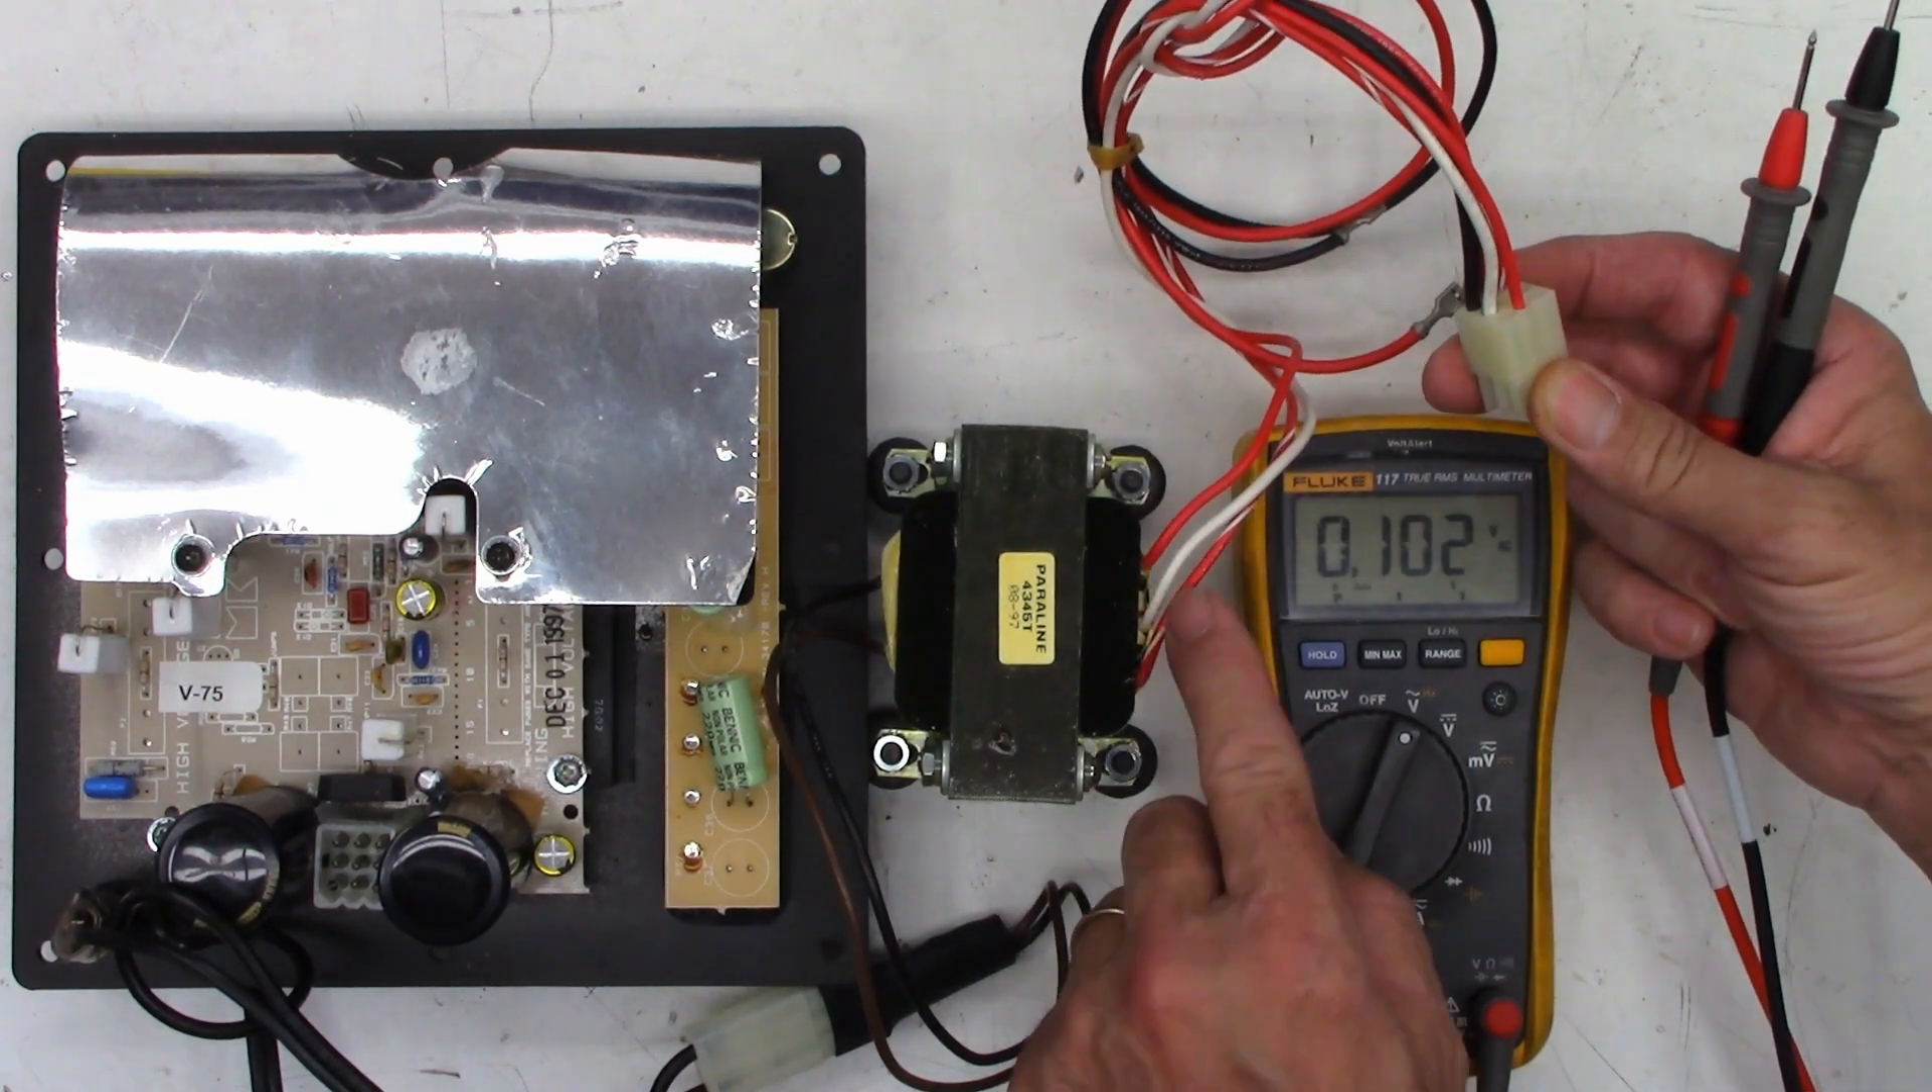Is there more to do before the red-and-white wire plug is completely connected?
Yes.